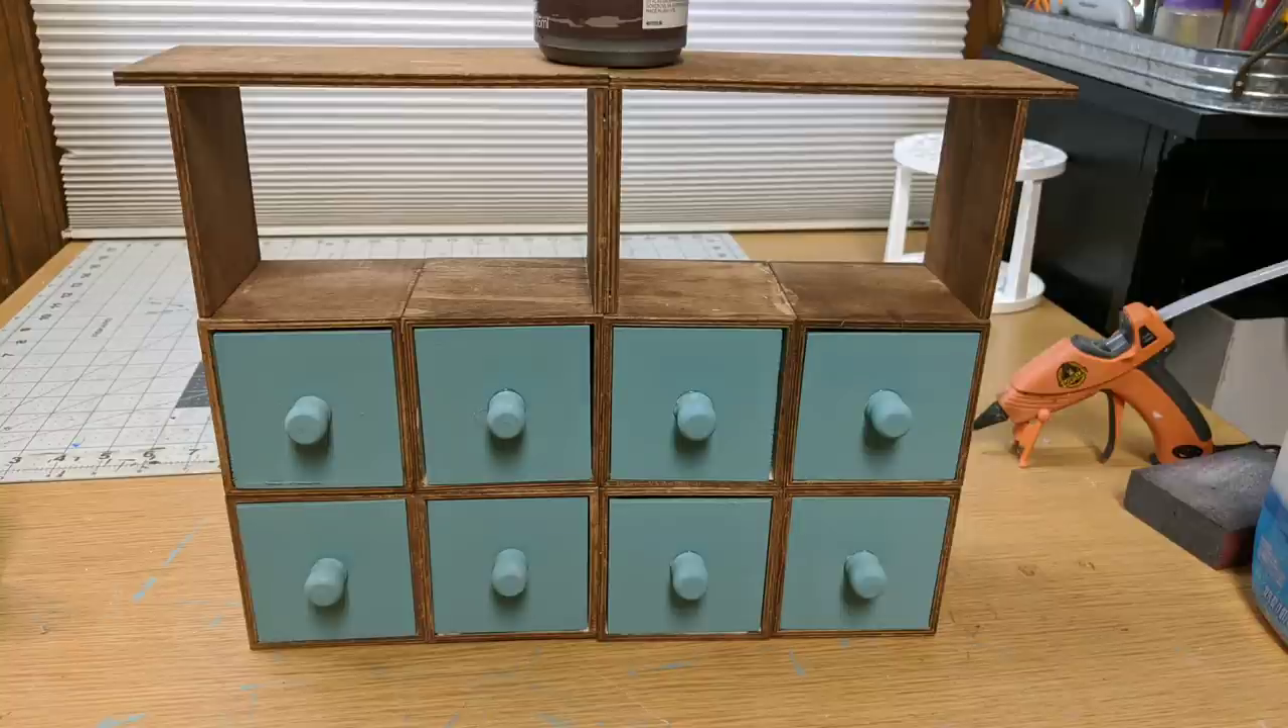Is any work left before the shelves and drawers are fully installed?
No.